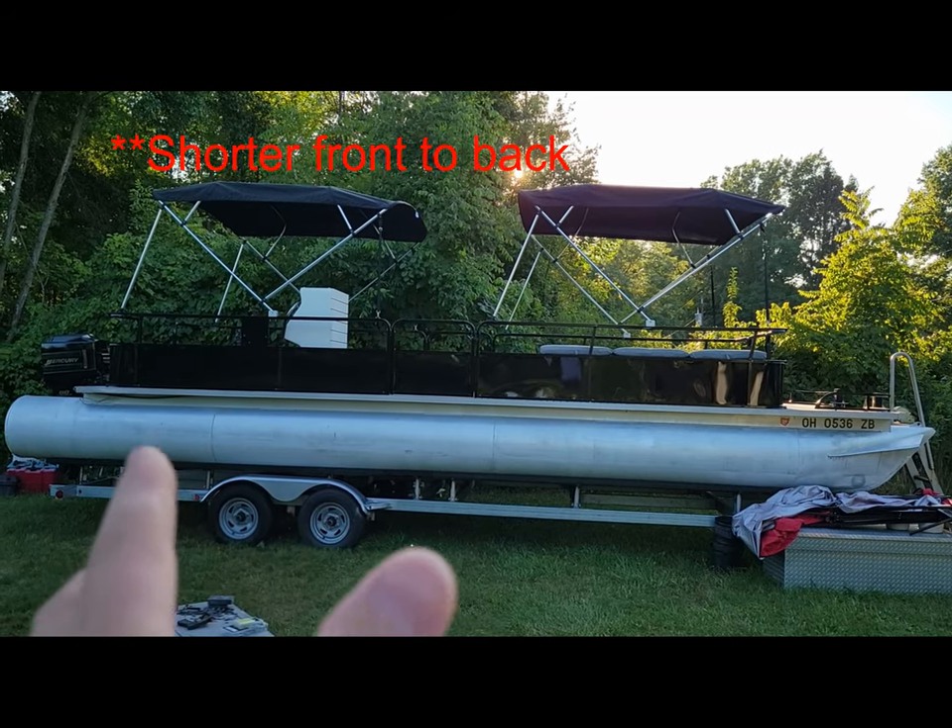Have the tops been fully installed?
Yes.